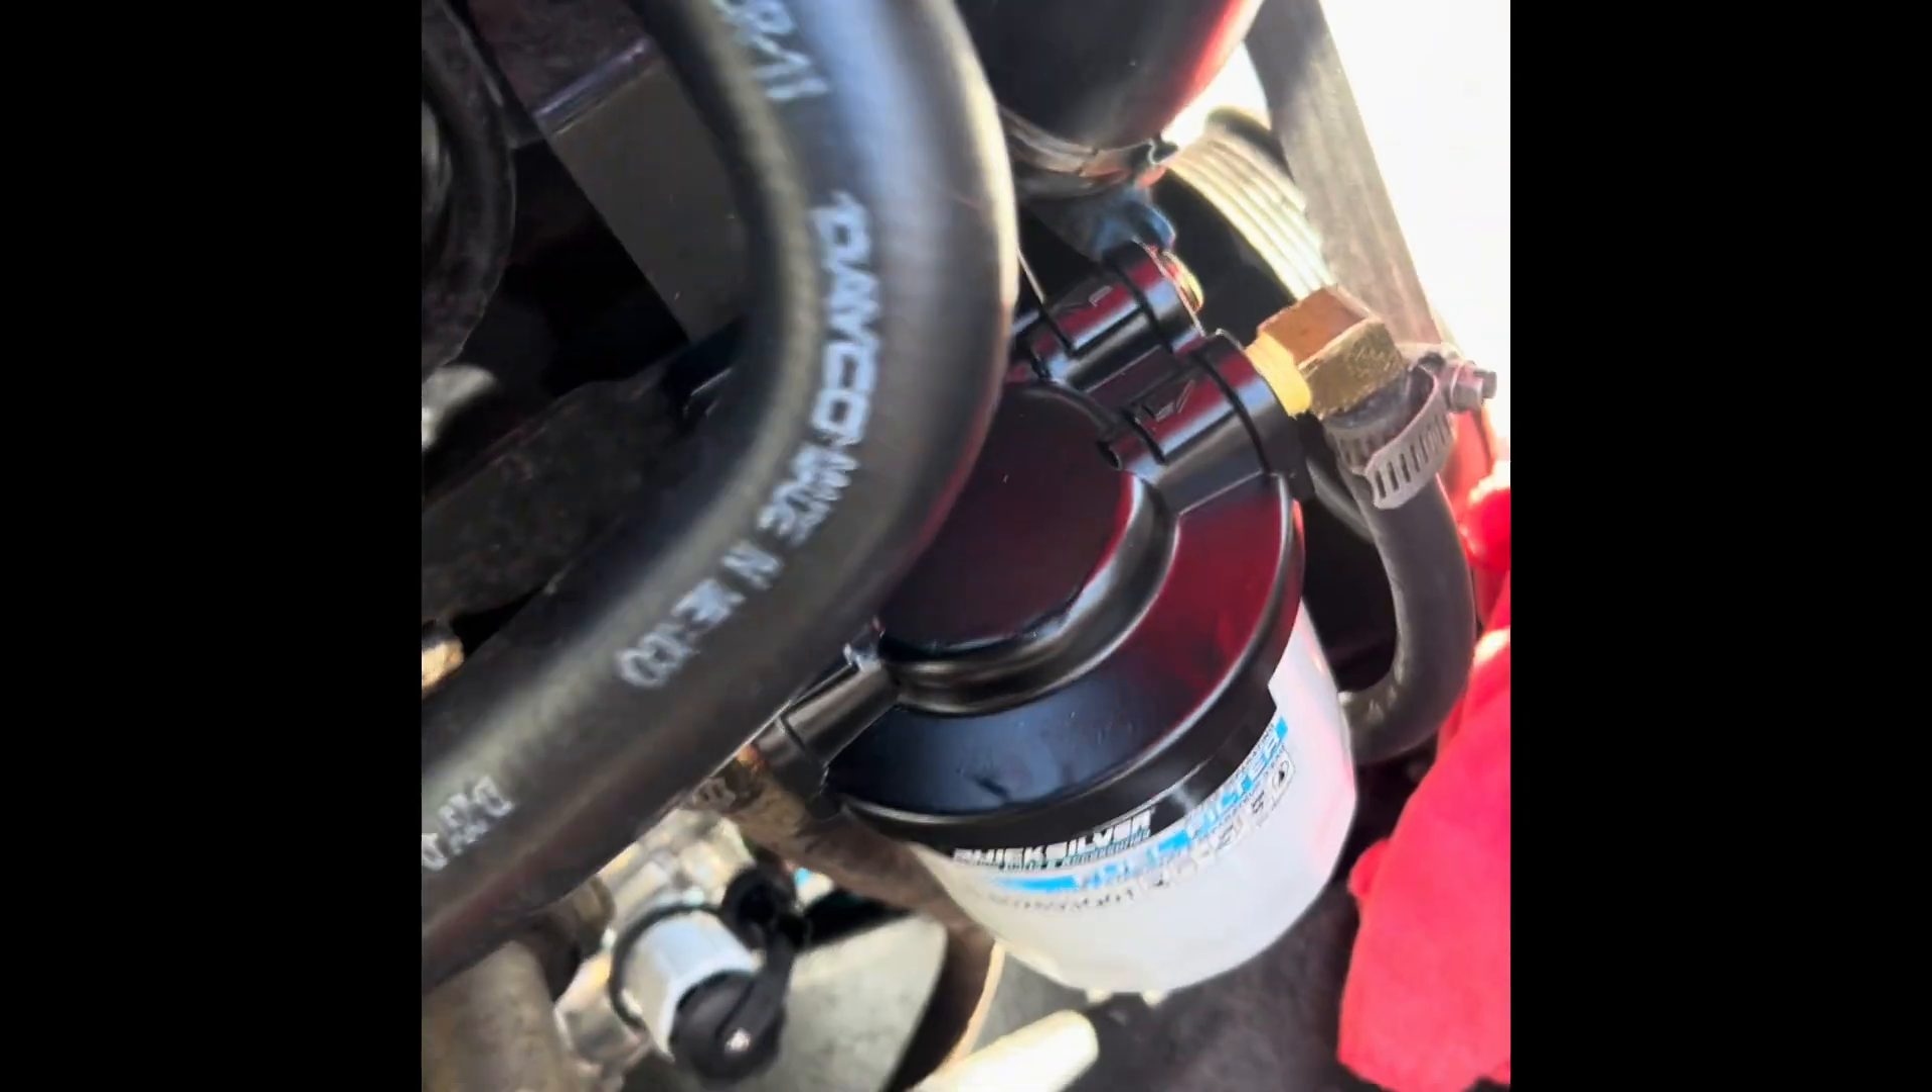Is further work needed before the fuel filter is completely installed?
No.